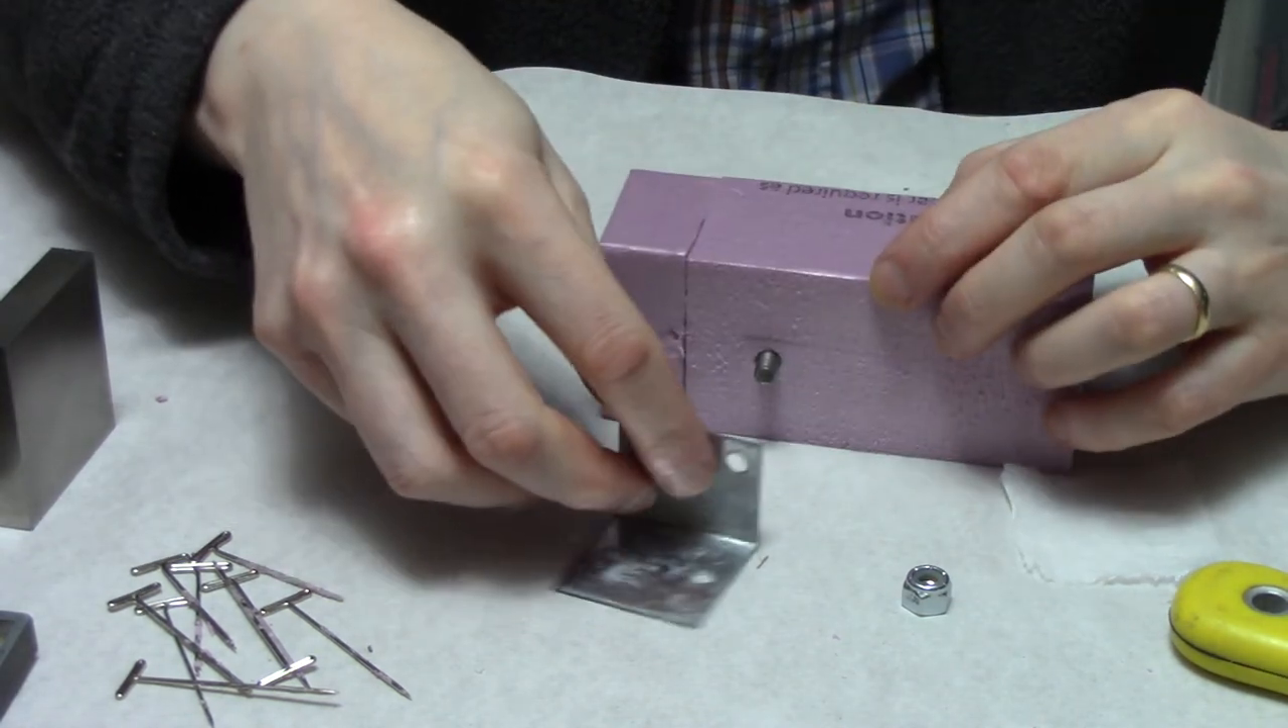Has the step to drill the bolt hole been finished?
Yes.